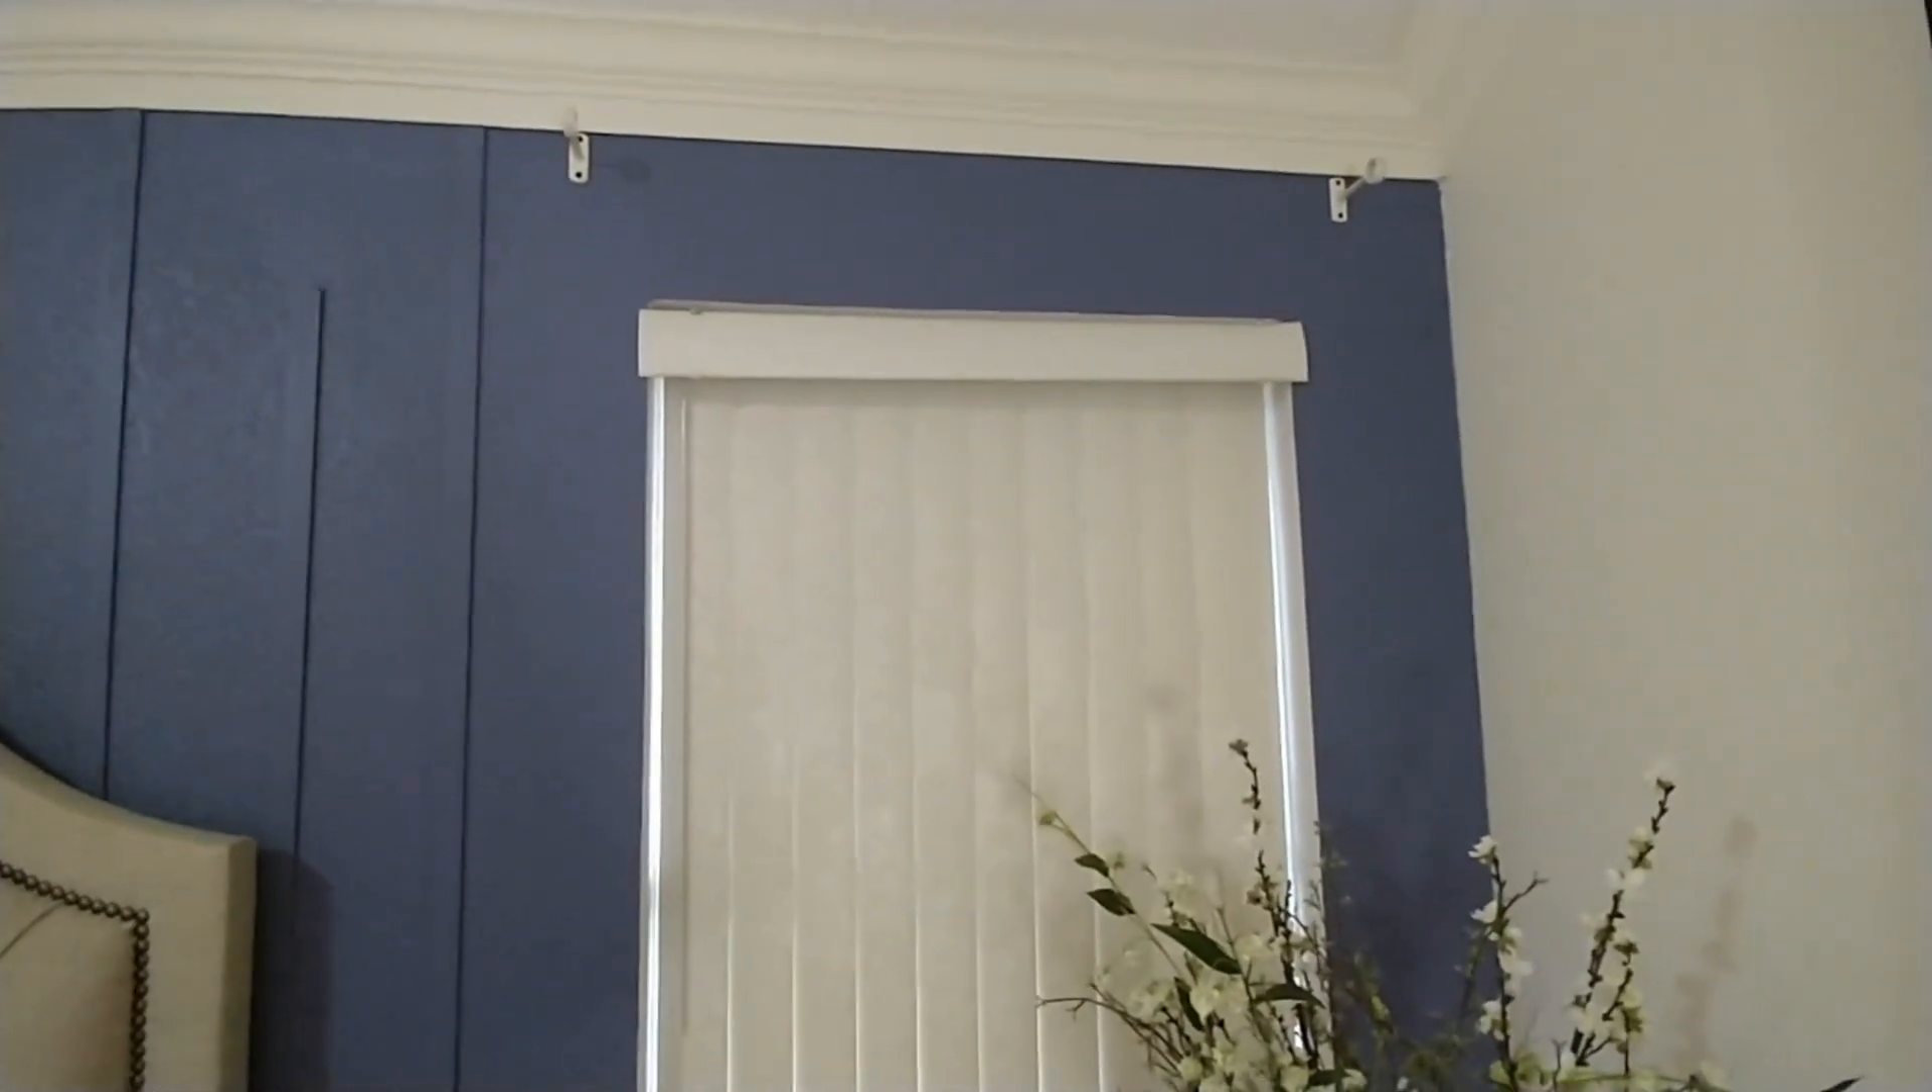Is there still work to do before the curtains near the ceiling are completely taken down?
No.